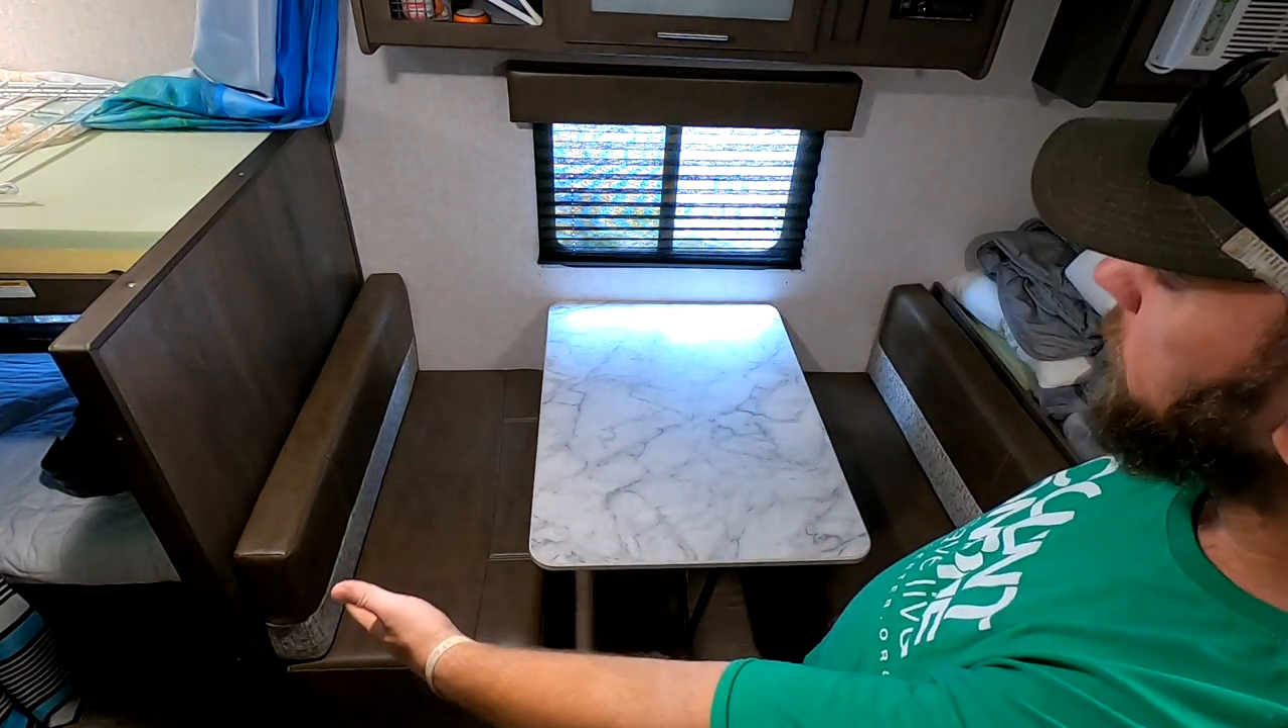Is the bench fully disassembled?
No.